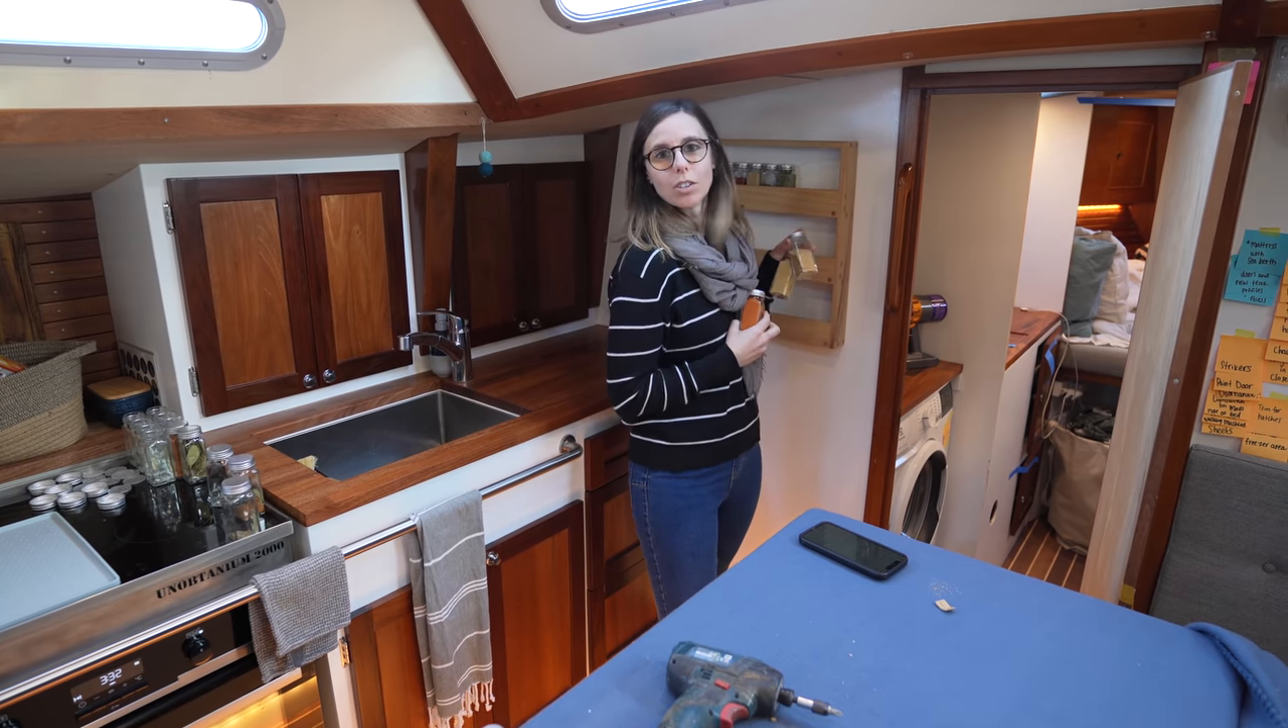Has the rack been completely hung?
Yes.